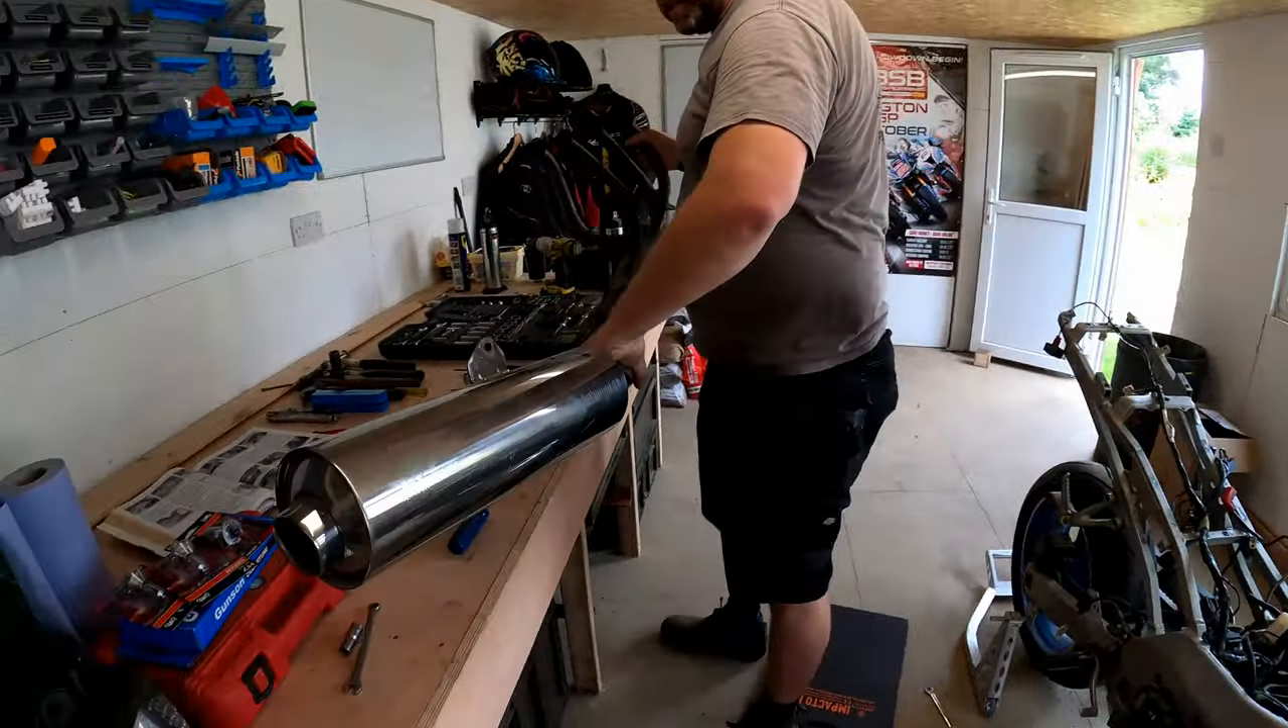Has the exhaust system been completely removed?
Yes.